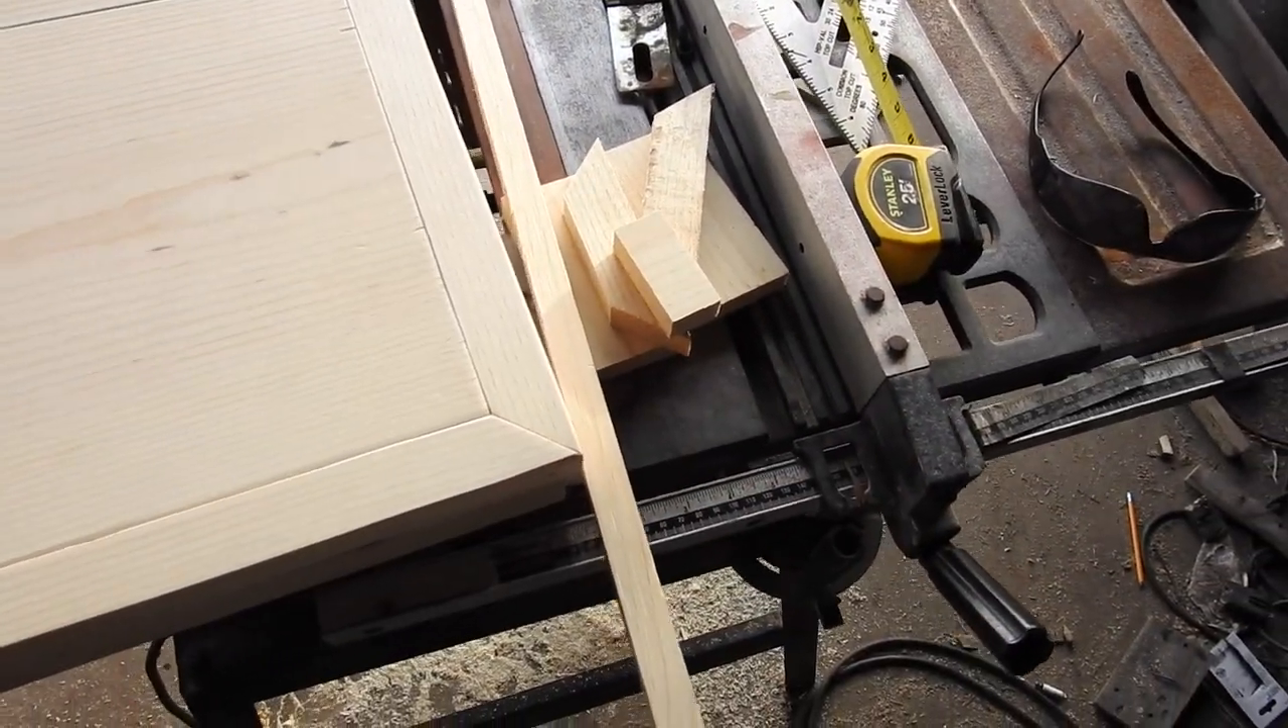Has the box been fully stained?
No.